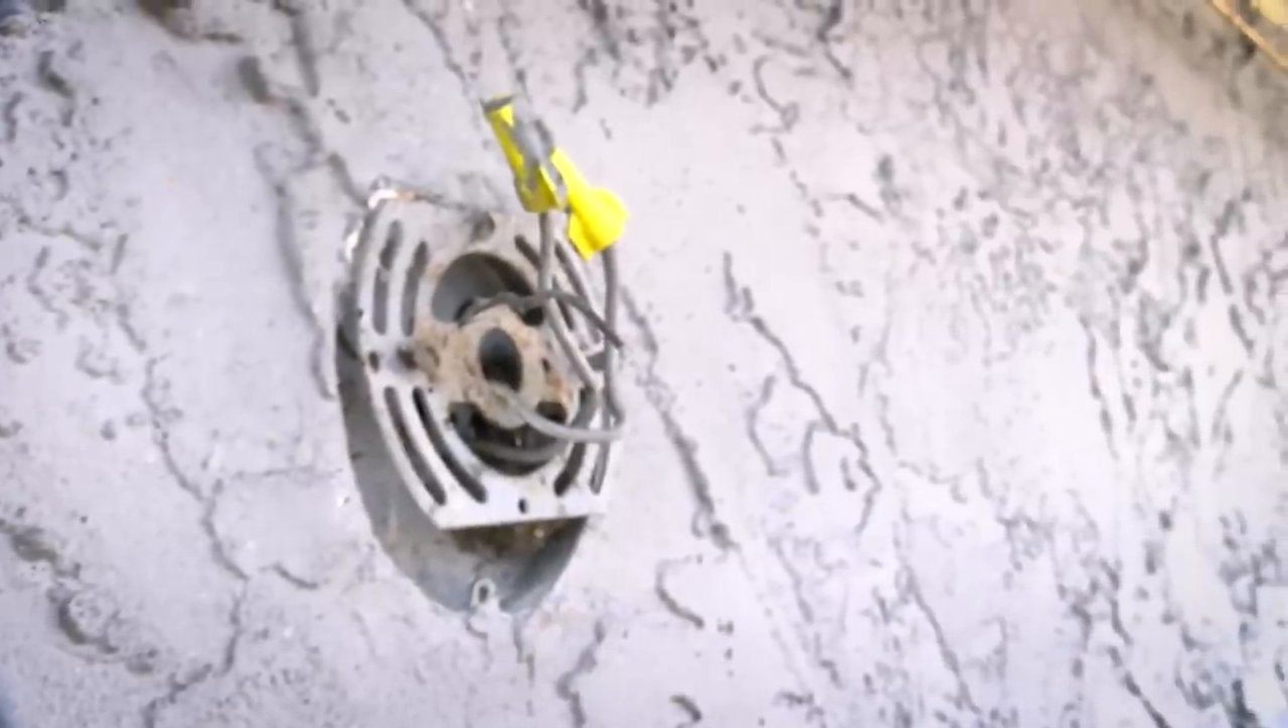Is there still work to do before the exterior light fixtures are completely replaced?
Yes.